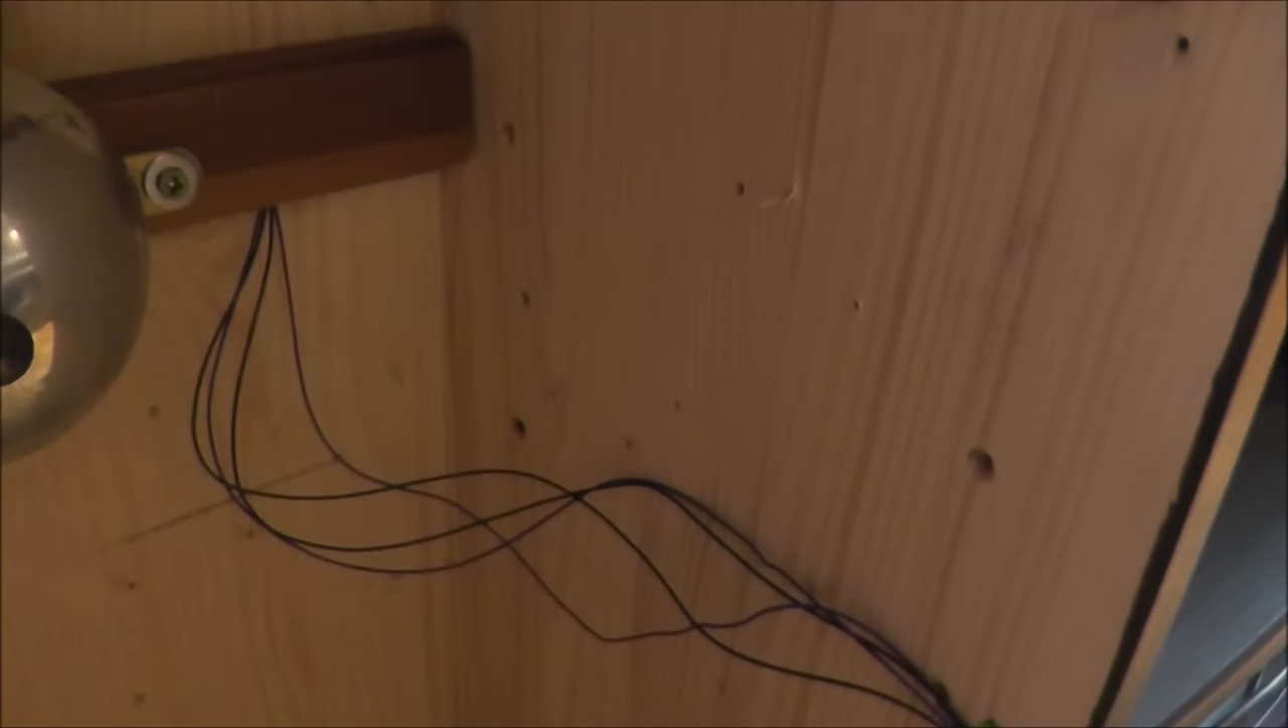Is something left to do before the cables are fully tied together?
Yes.